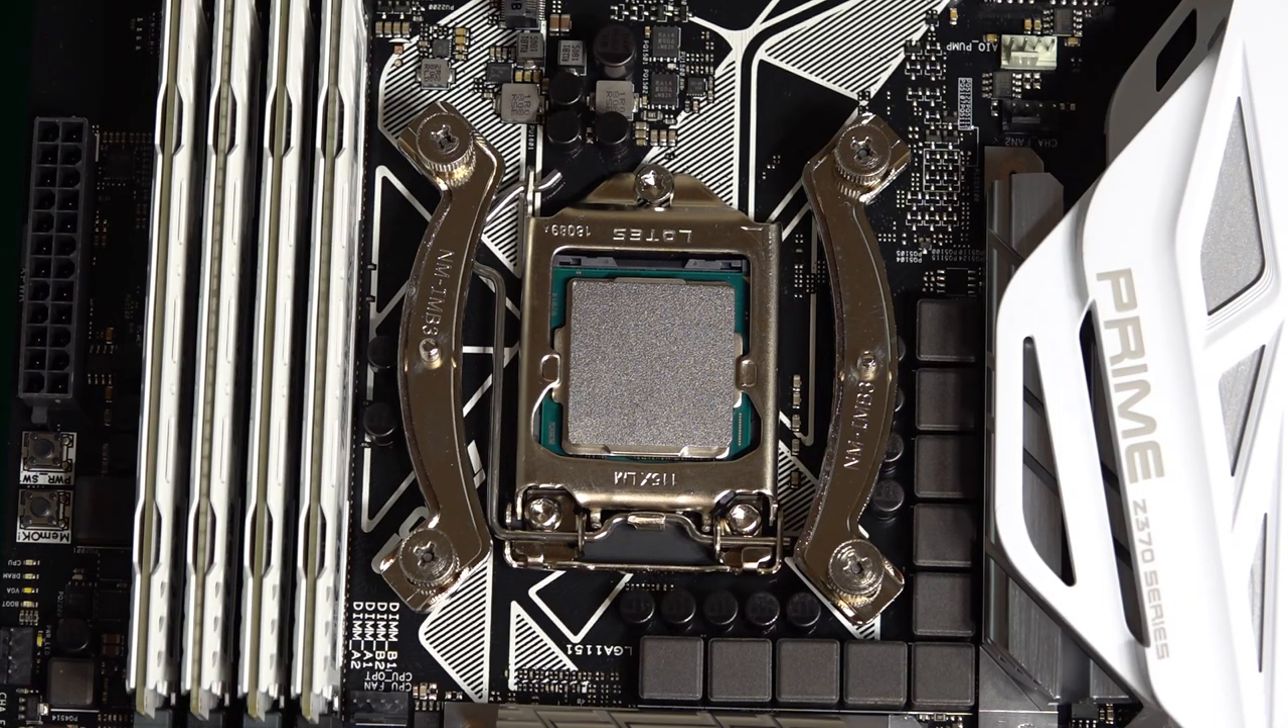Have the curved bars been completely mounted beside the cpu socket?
Yes.